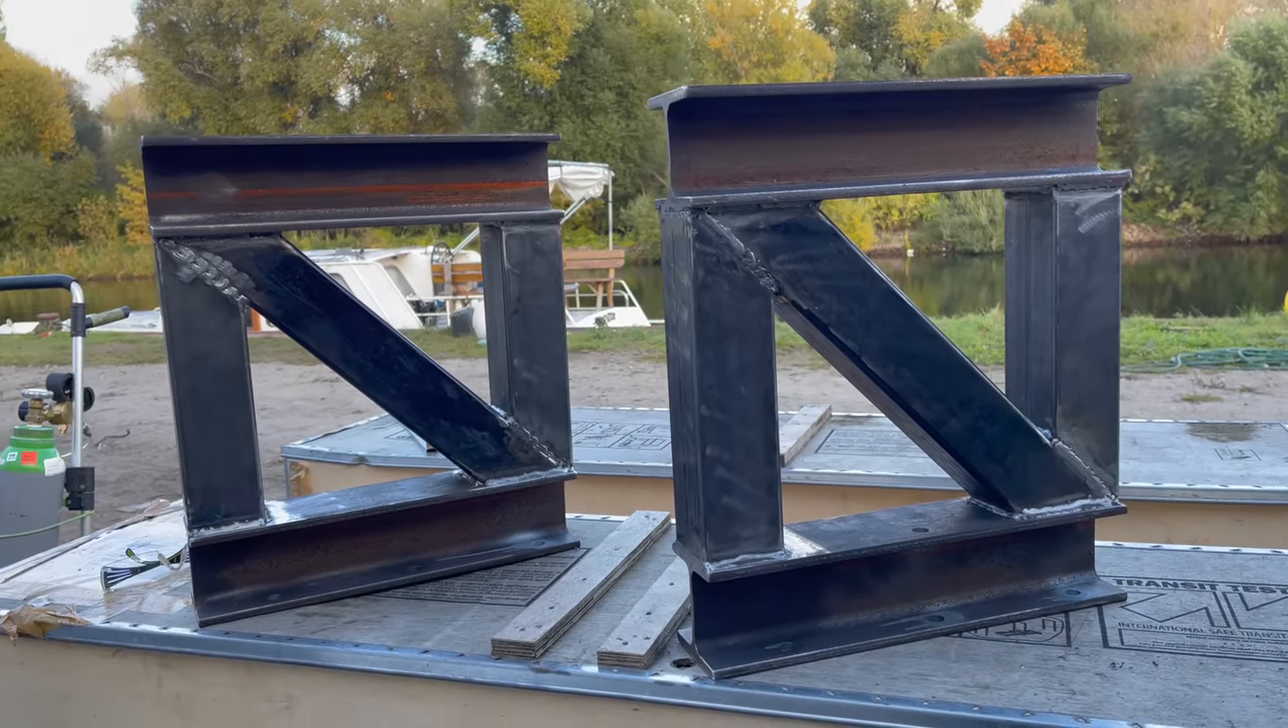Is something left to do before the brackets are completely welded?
No.